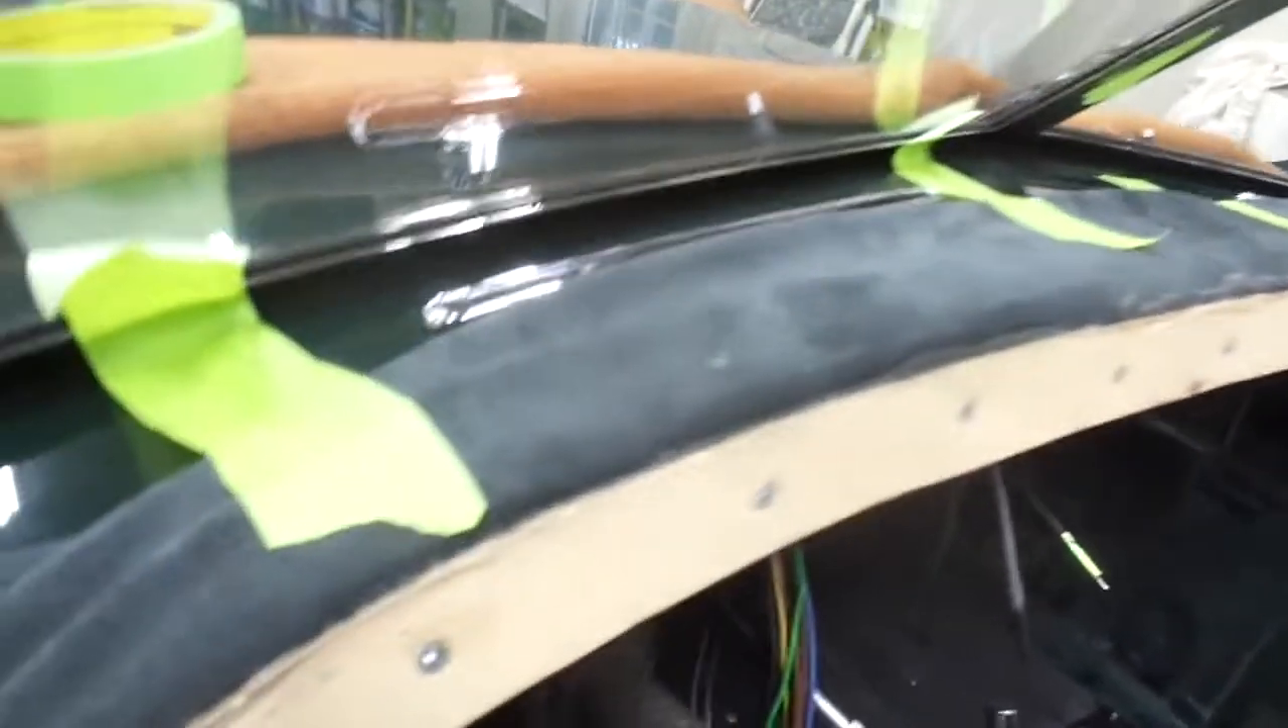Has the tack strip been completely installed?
Yes.